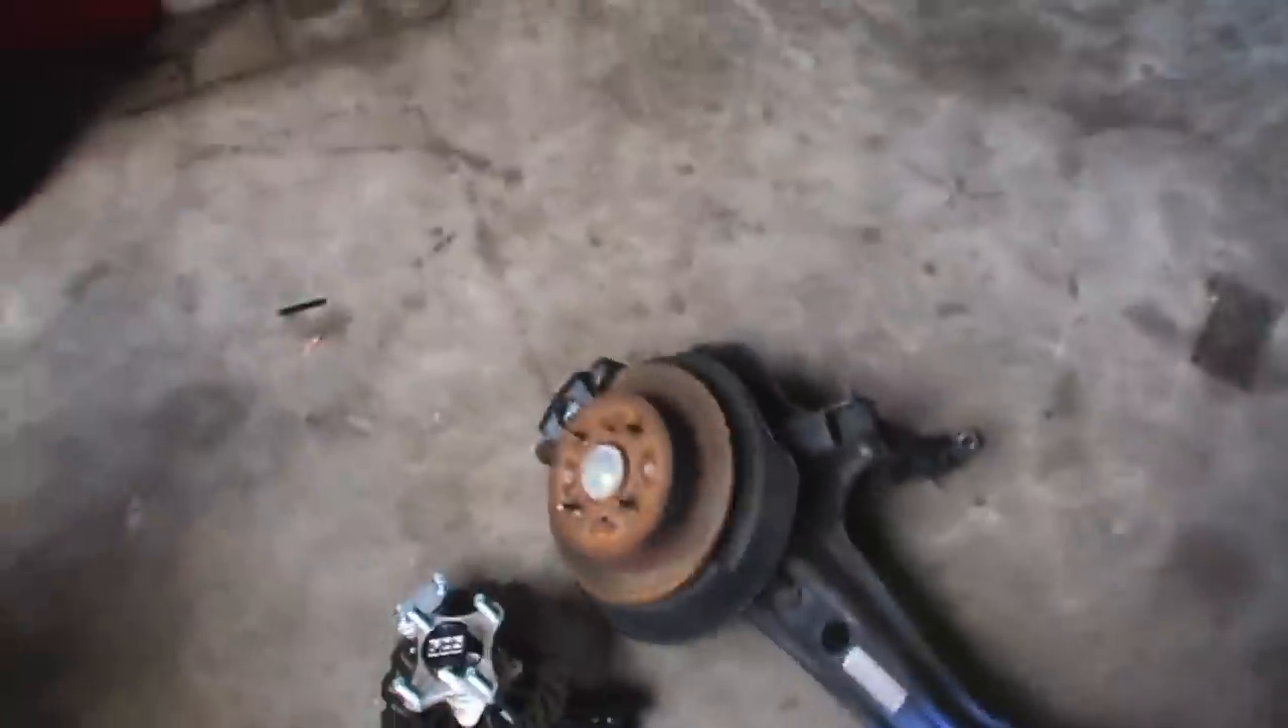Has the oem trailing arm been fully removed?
Yes.